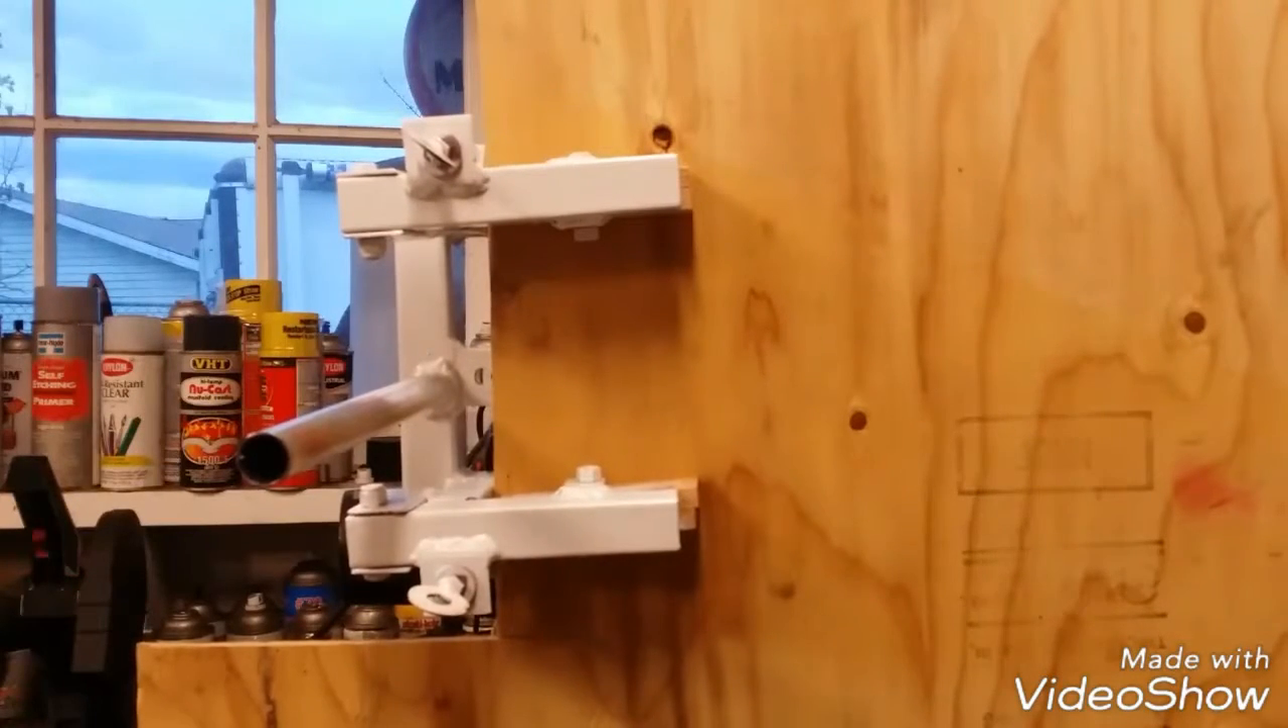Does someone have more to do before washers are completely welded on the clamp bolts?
No.